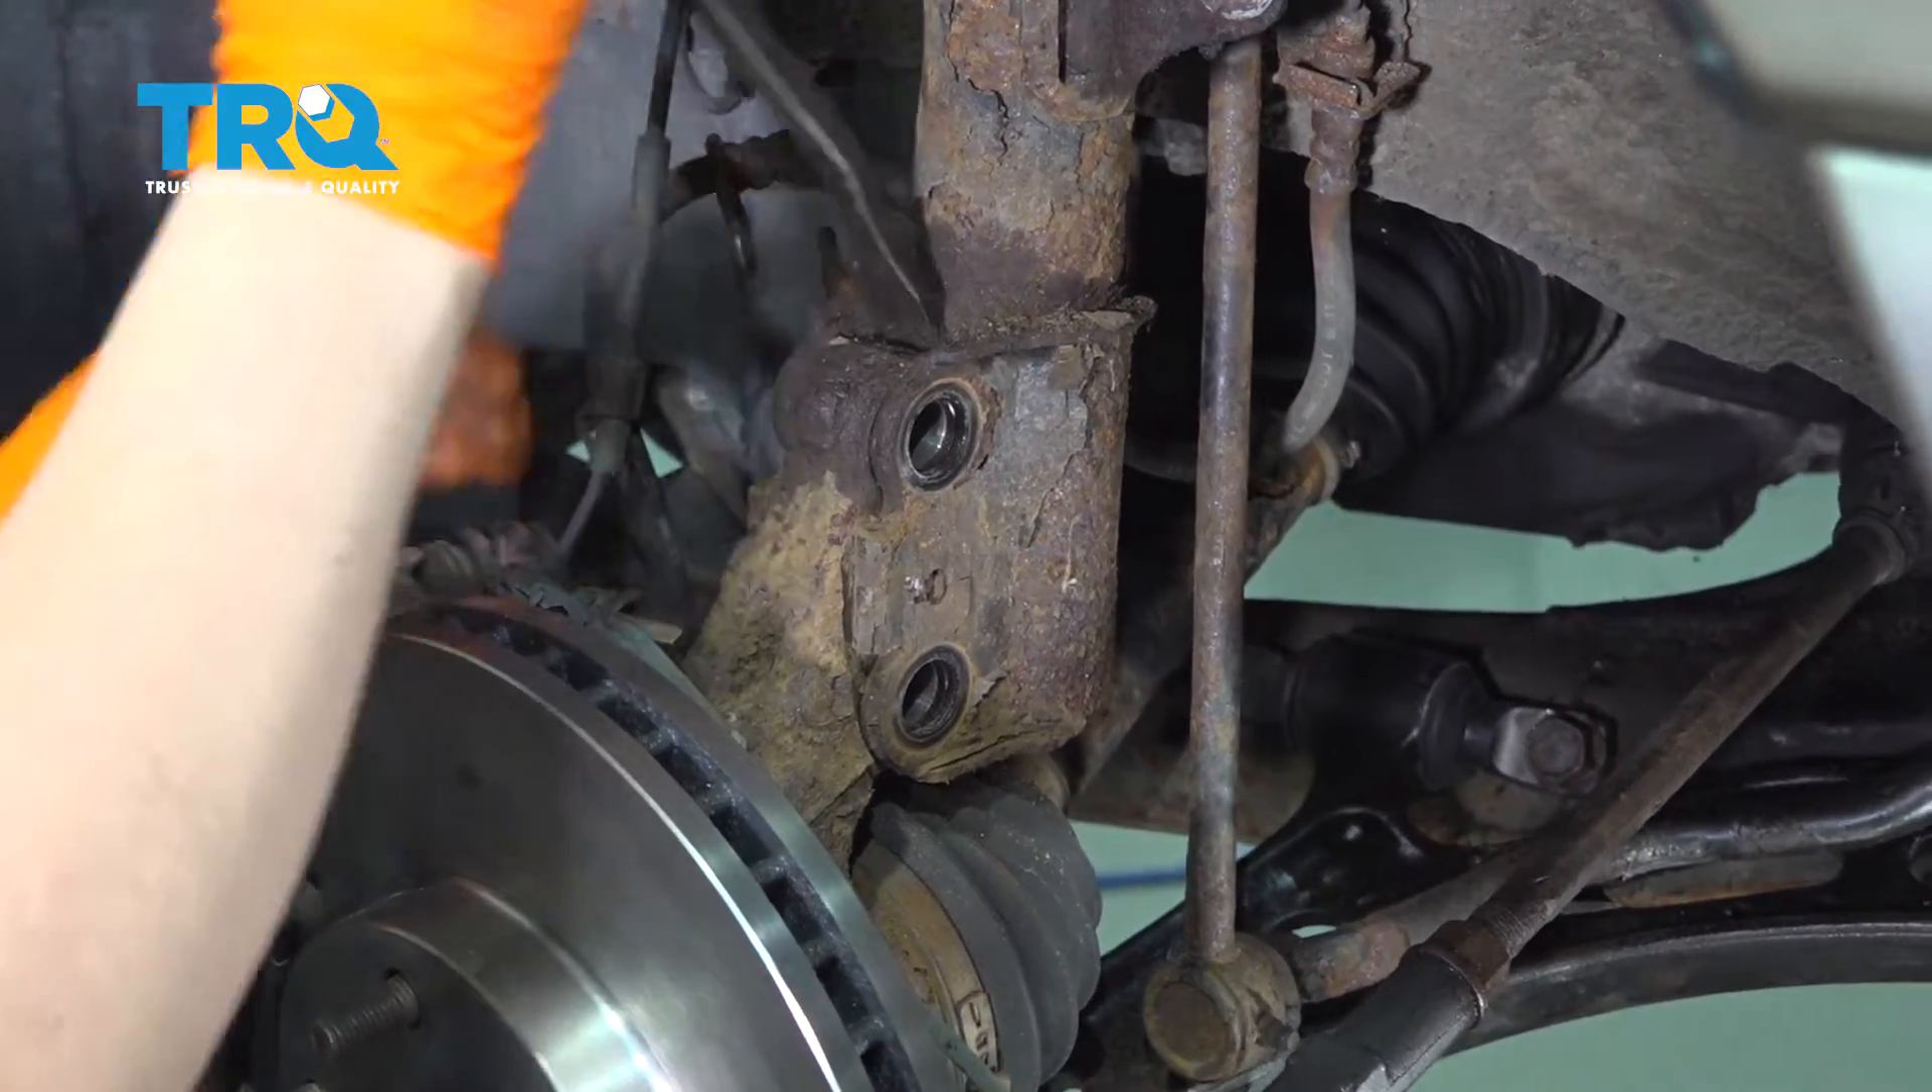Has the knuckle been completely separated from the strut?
No.